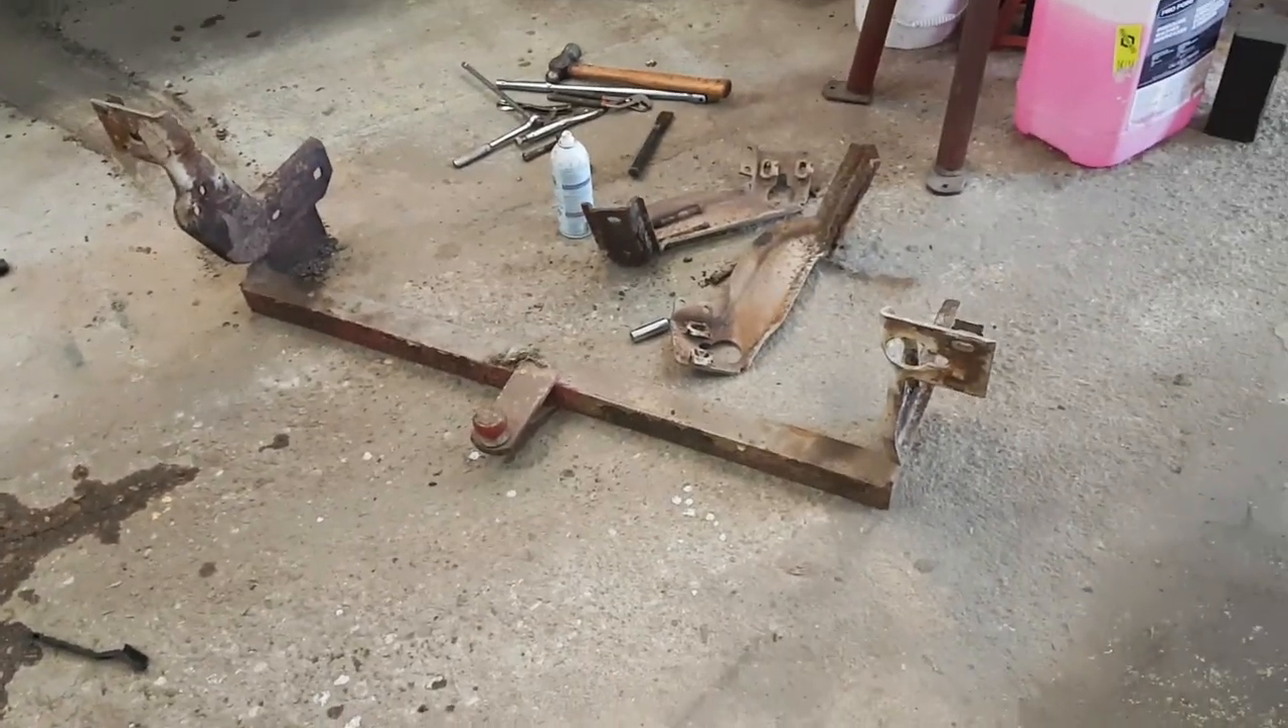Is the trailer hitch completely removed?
Yes.